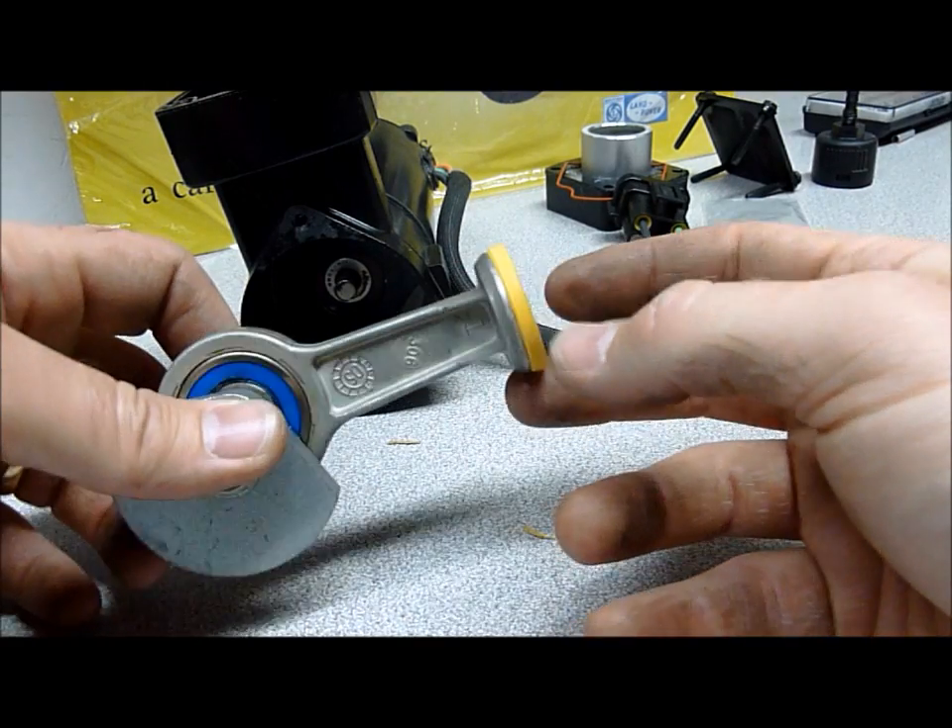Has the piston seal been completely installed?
Yes.